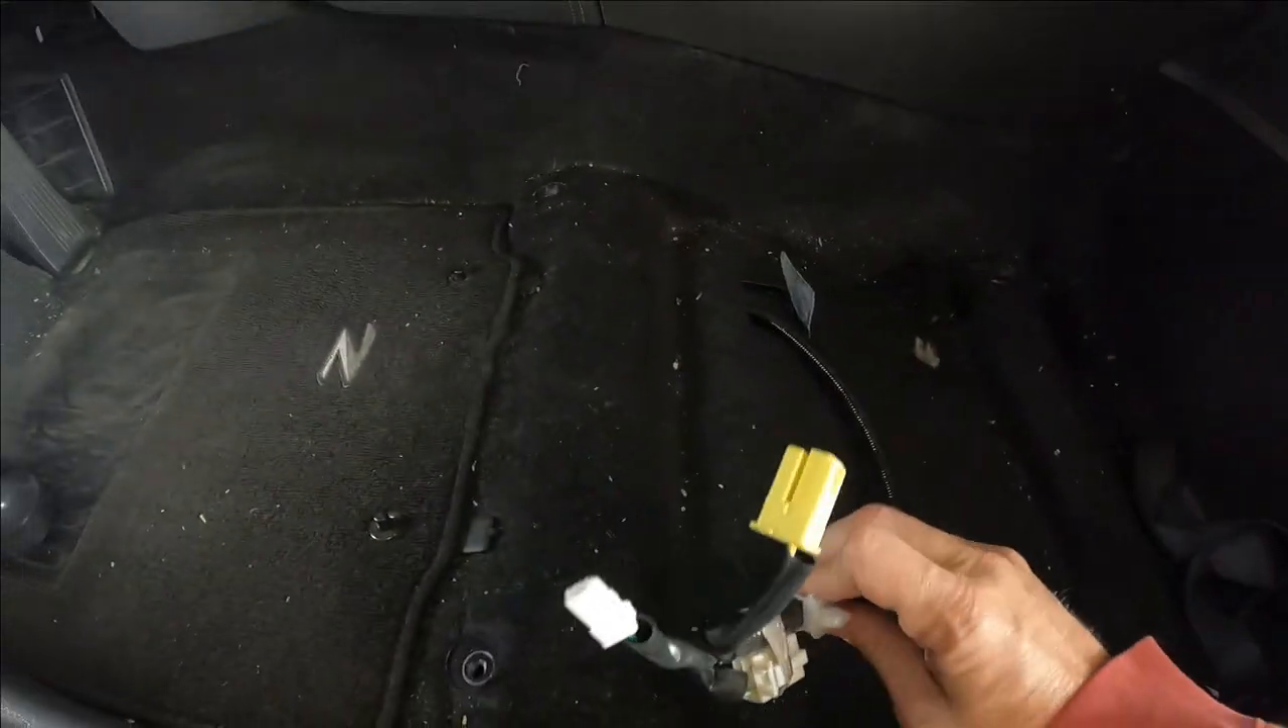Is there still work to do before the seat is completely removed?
No.